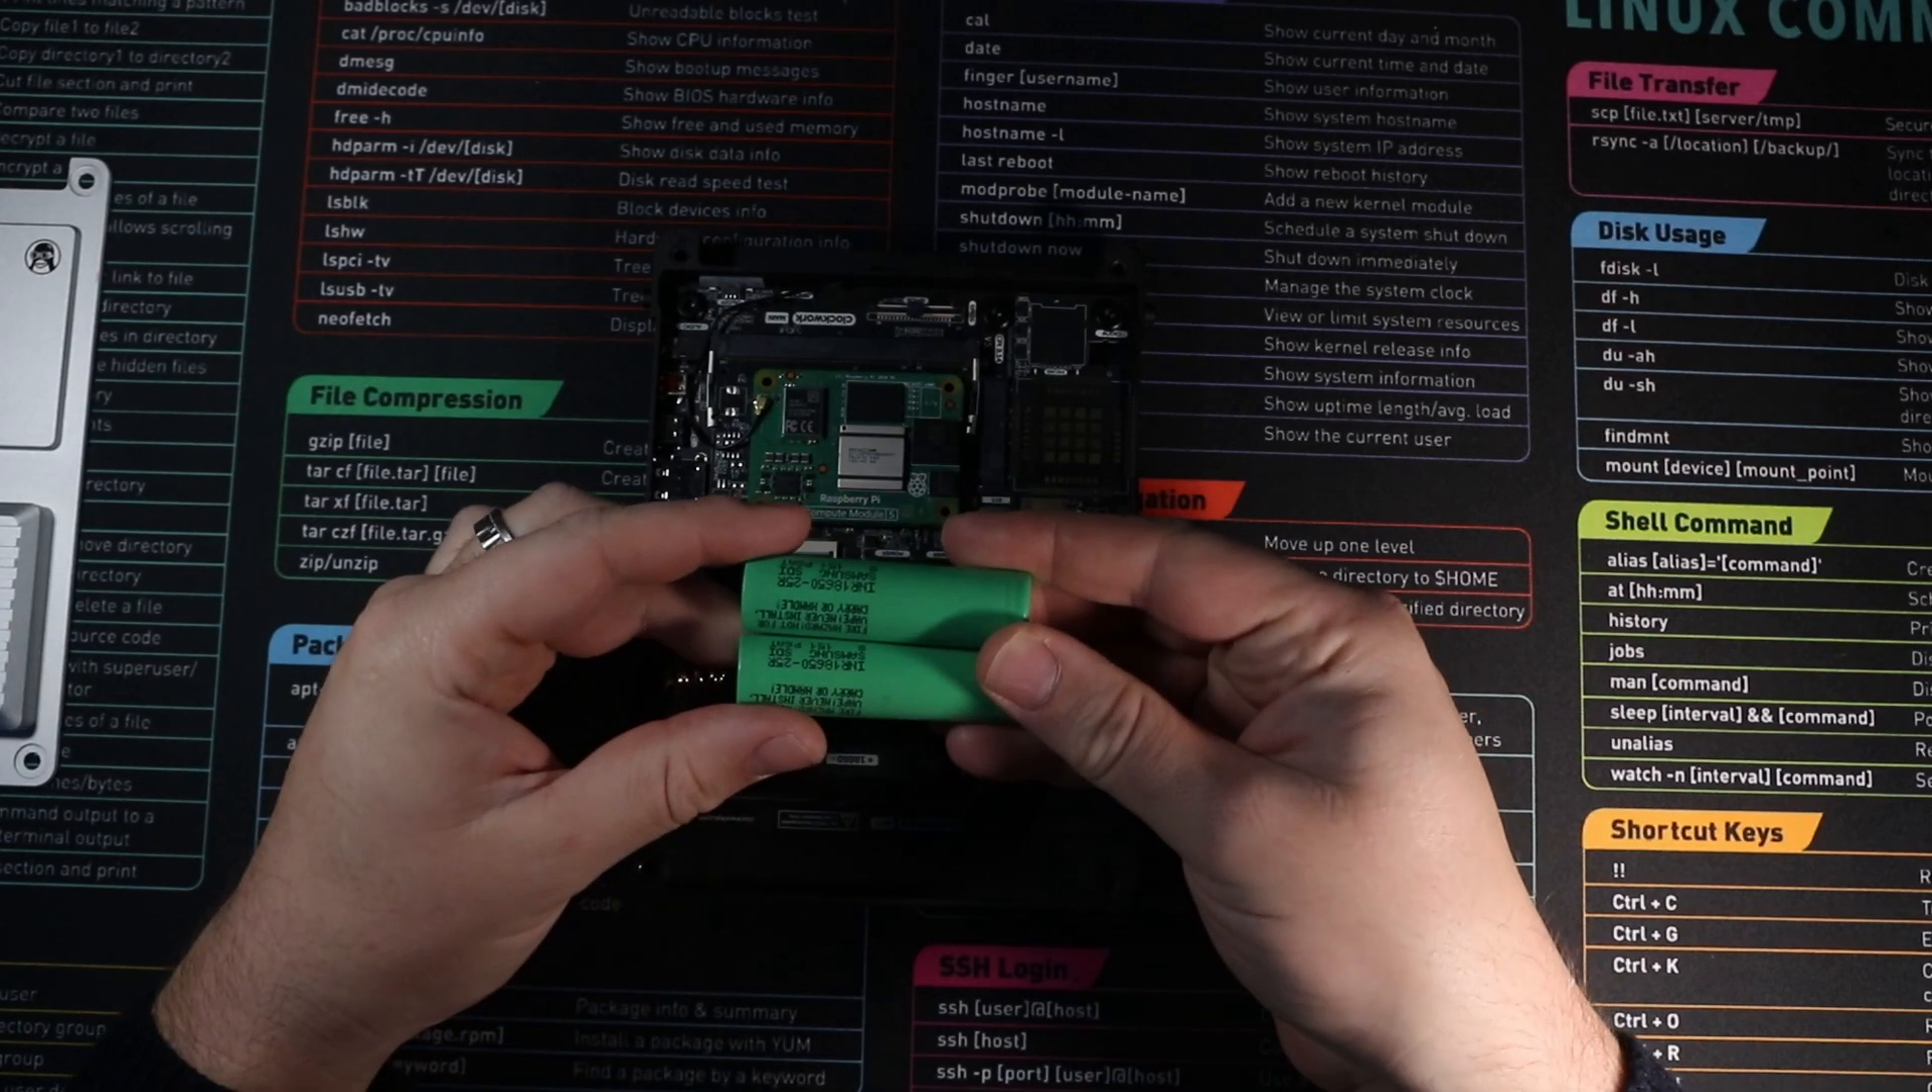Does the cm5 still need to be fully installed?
No.